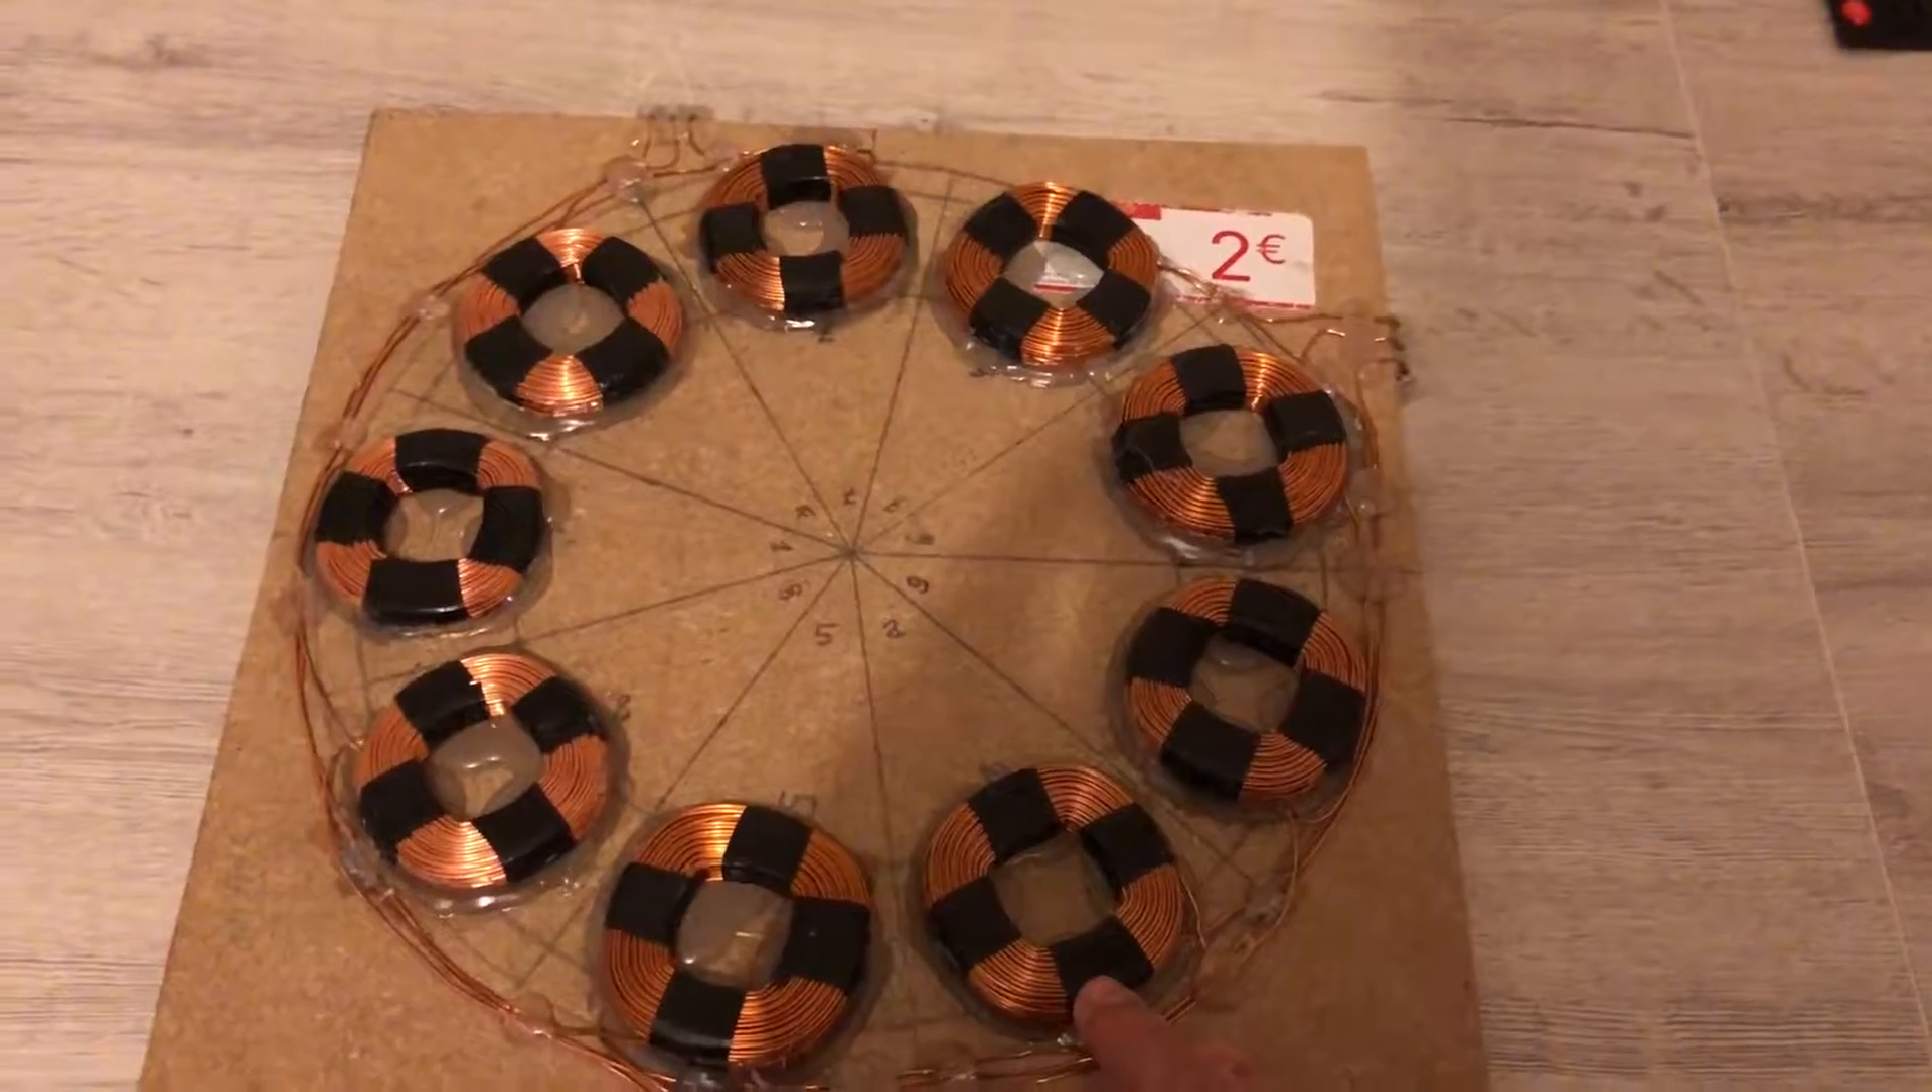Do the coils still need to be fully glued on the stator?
No.